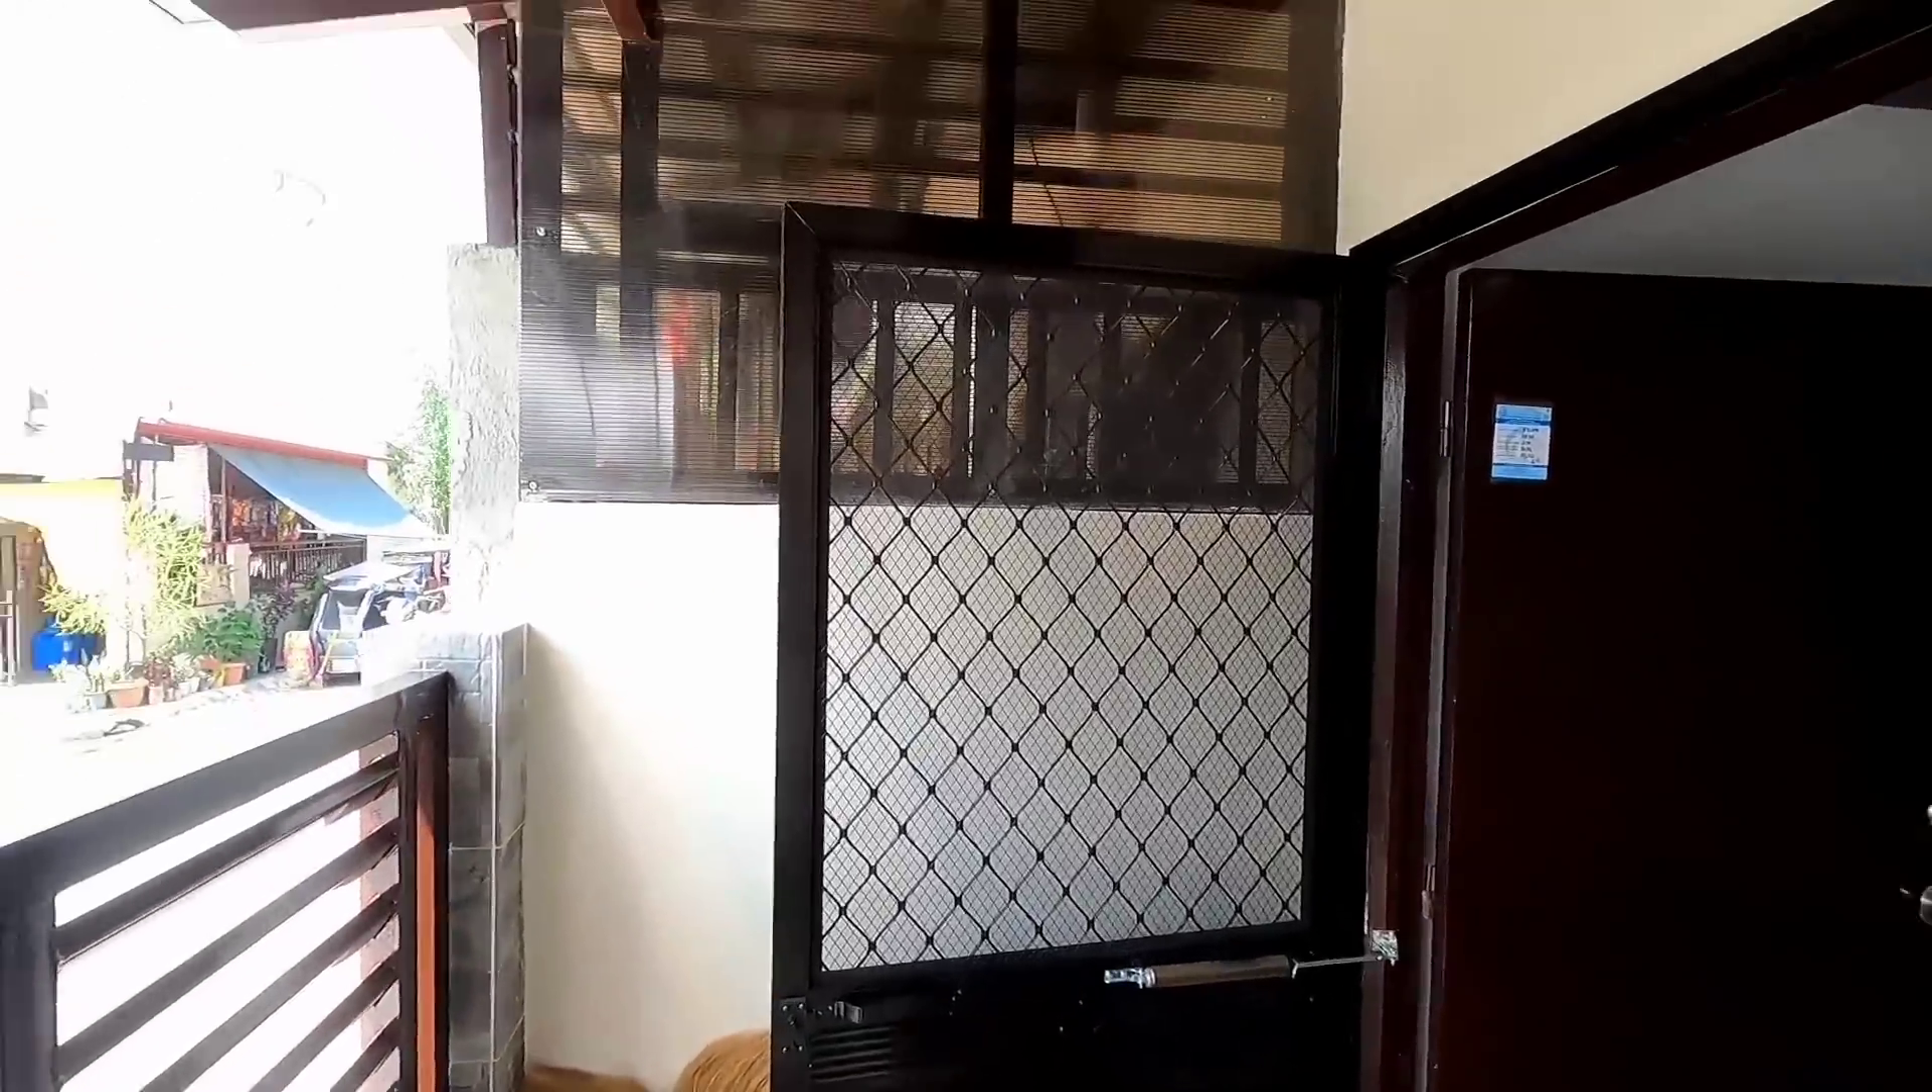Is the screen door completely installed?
Yes.